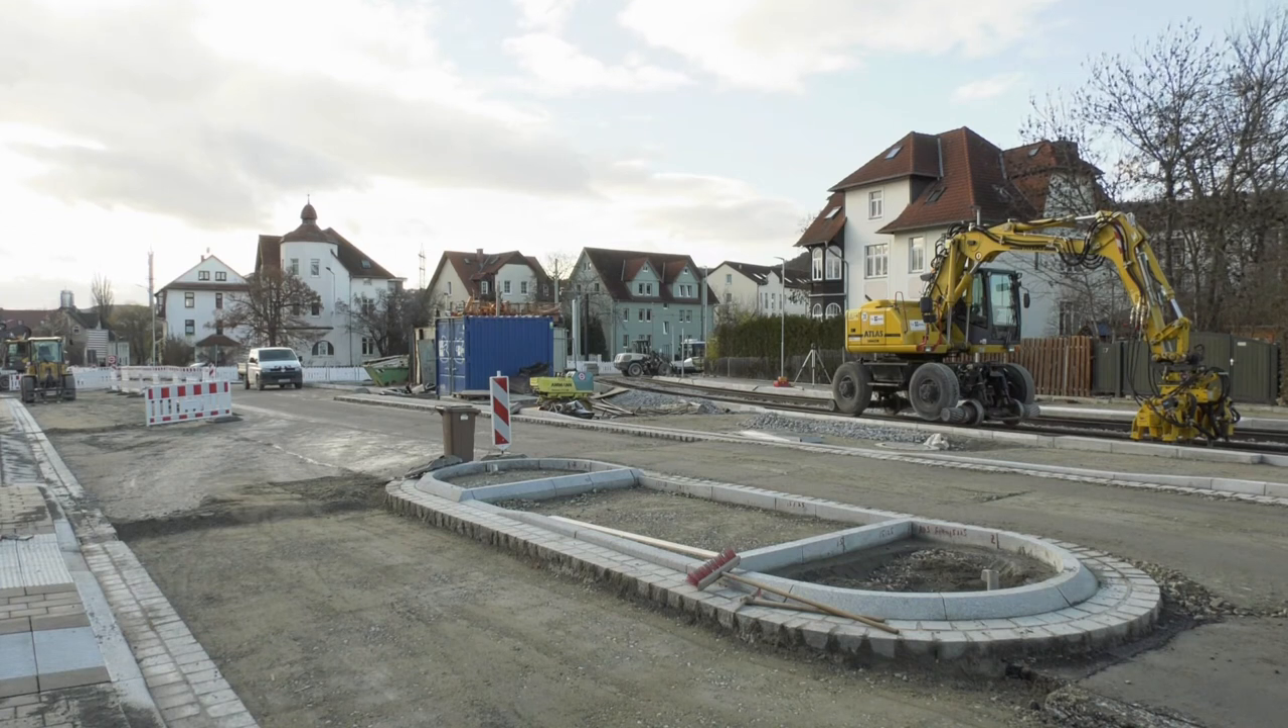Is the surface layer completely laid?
No.